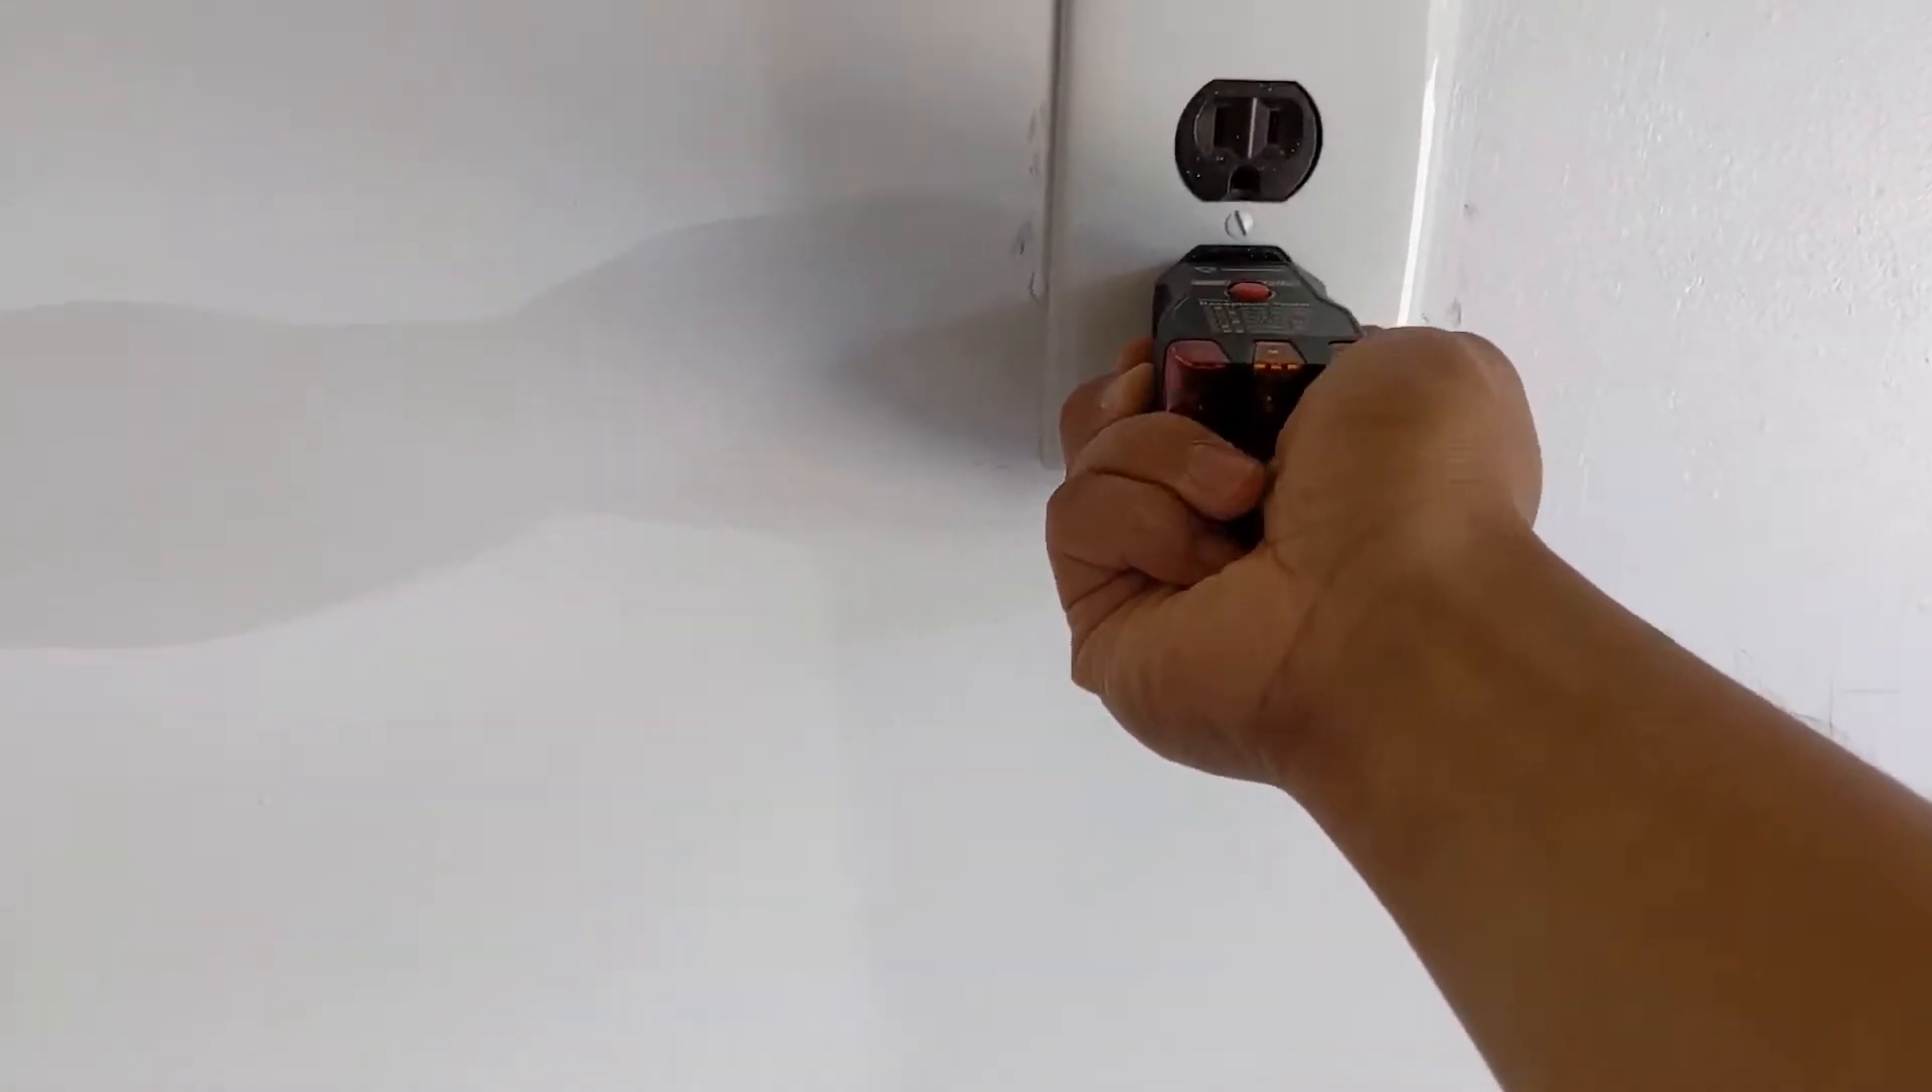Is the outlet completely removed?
No.